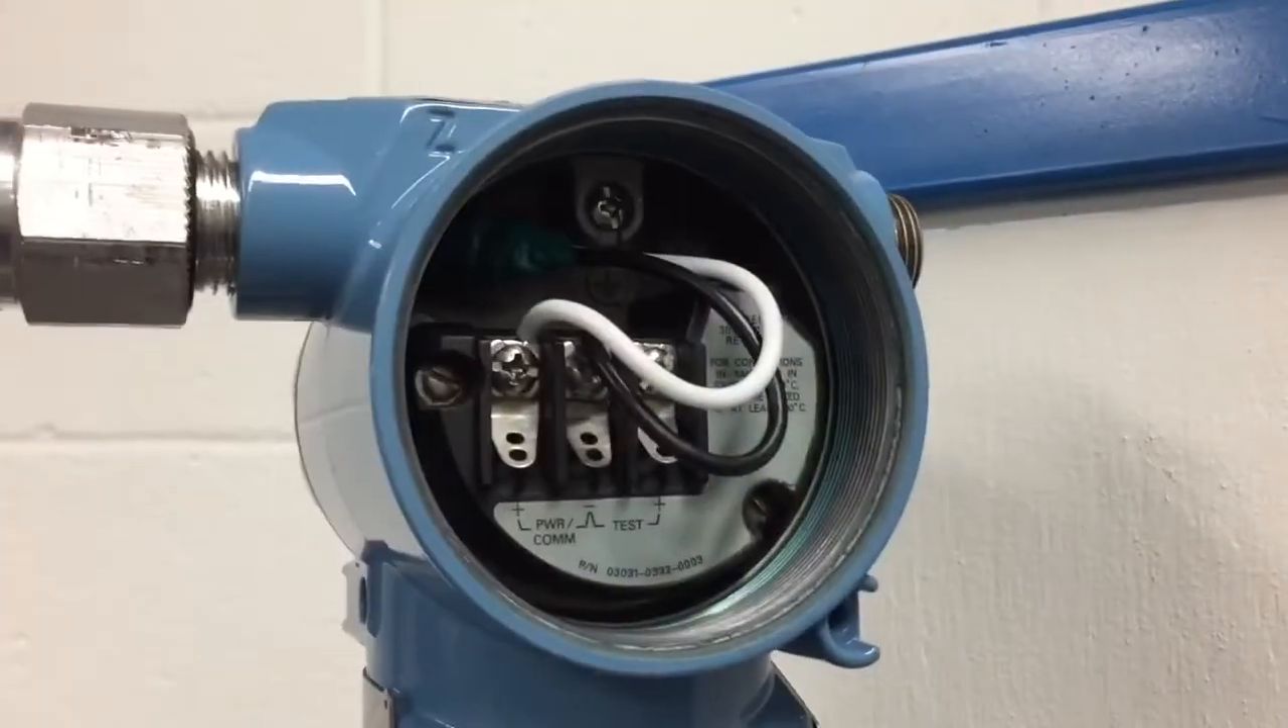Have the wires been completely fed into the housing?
Yes.